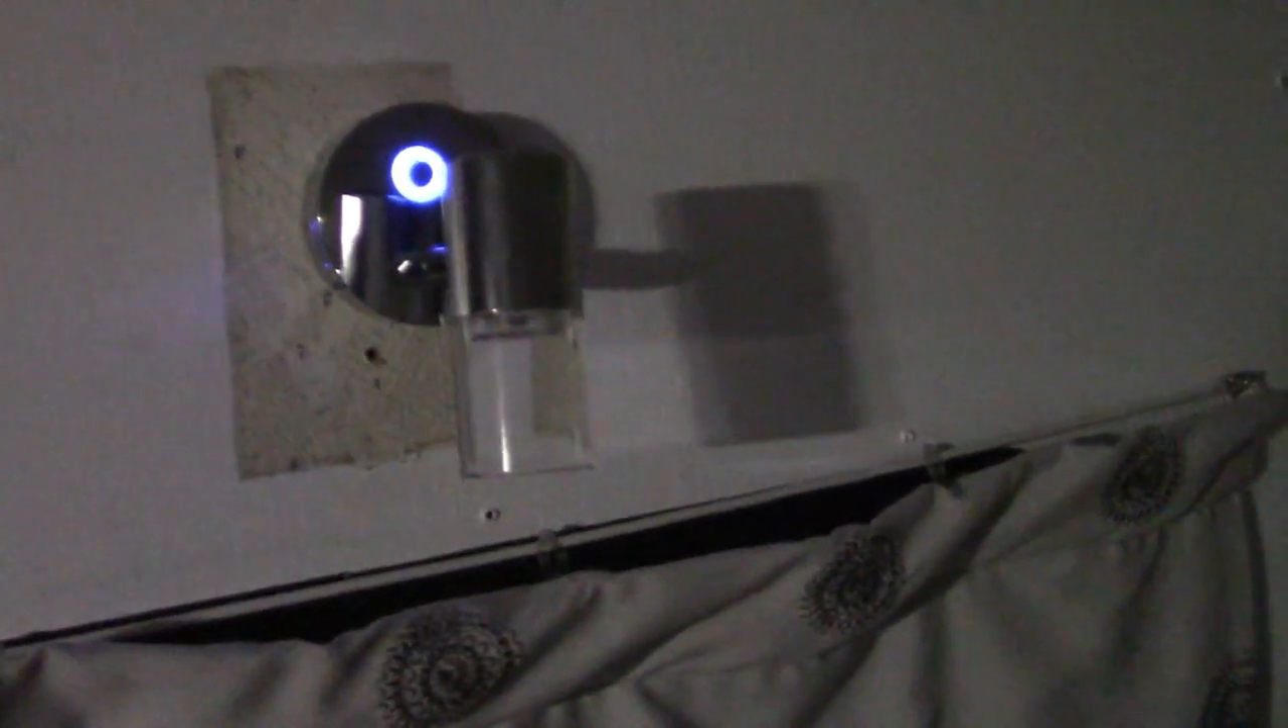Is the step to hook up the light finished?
Yes.